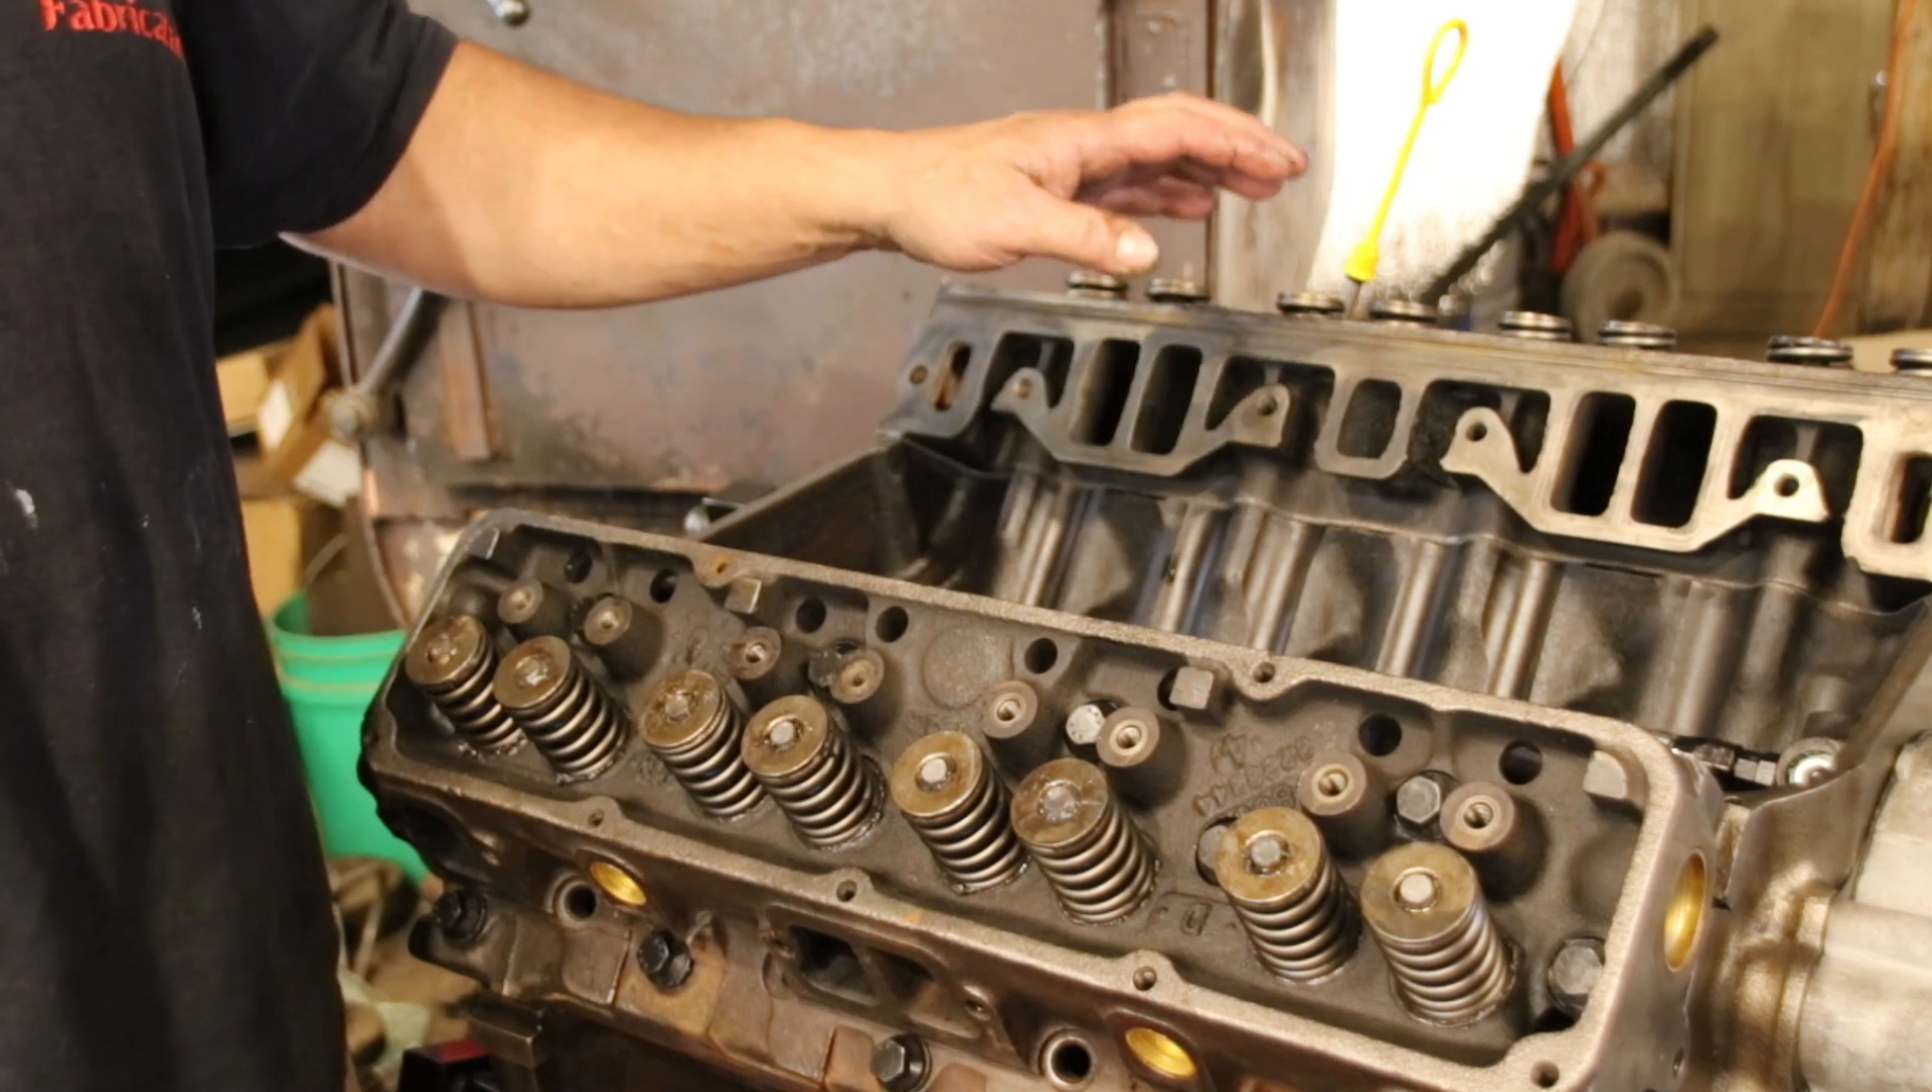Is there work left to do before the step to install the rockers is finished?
Yes.